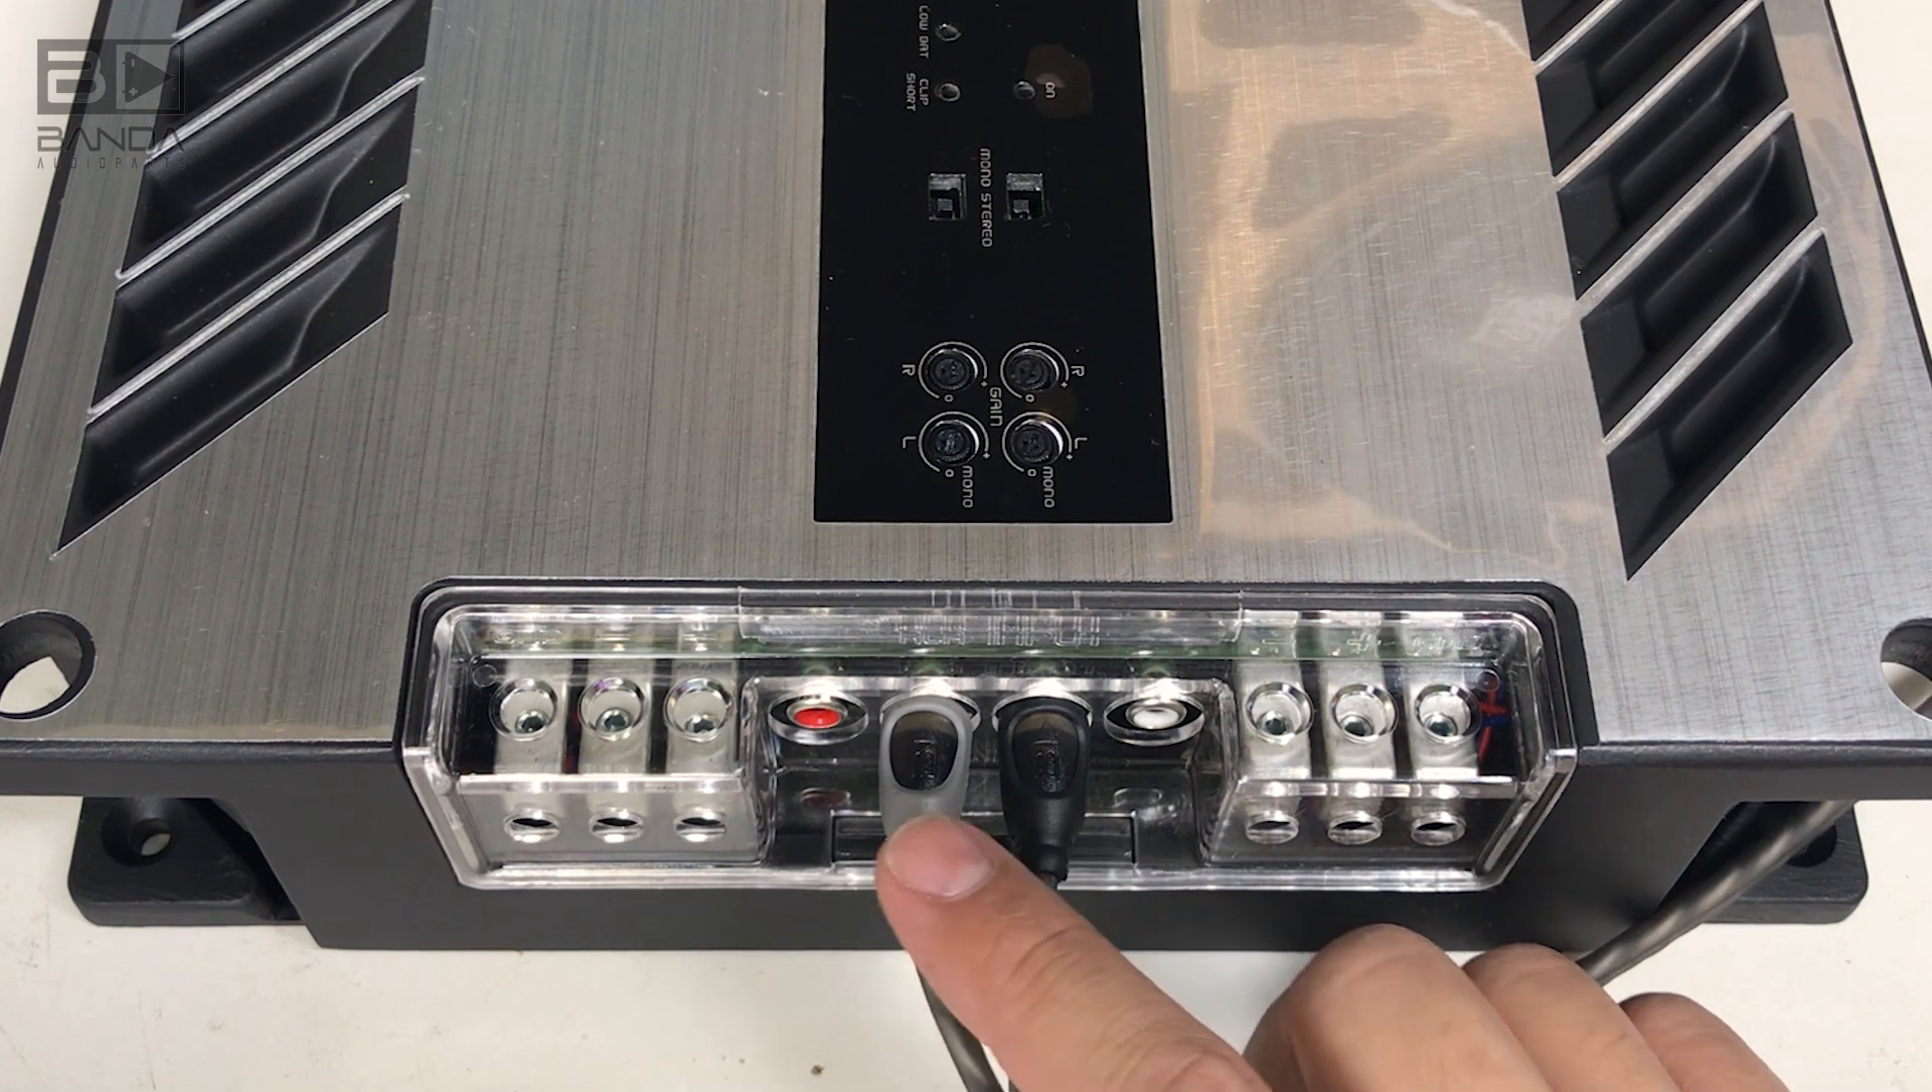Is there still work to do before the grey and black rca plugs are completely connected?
No.